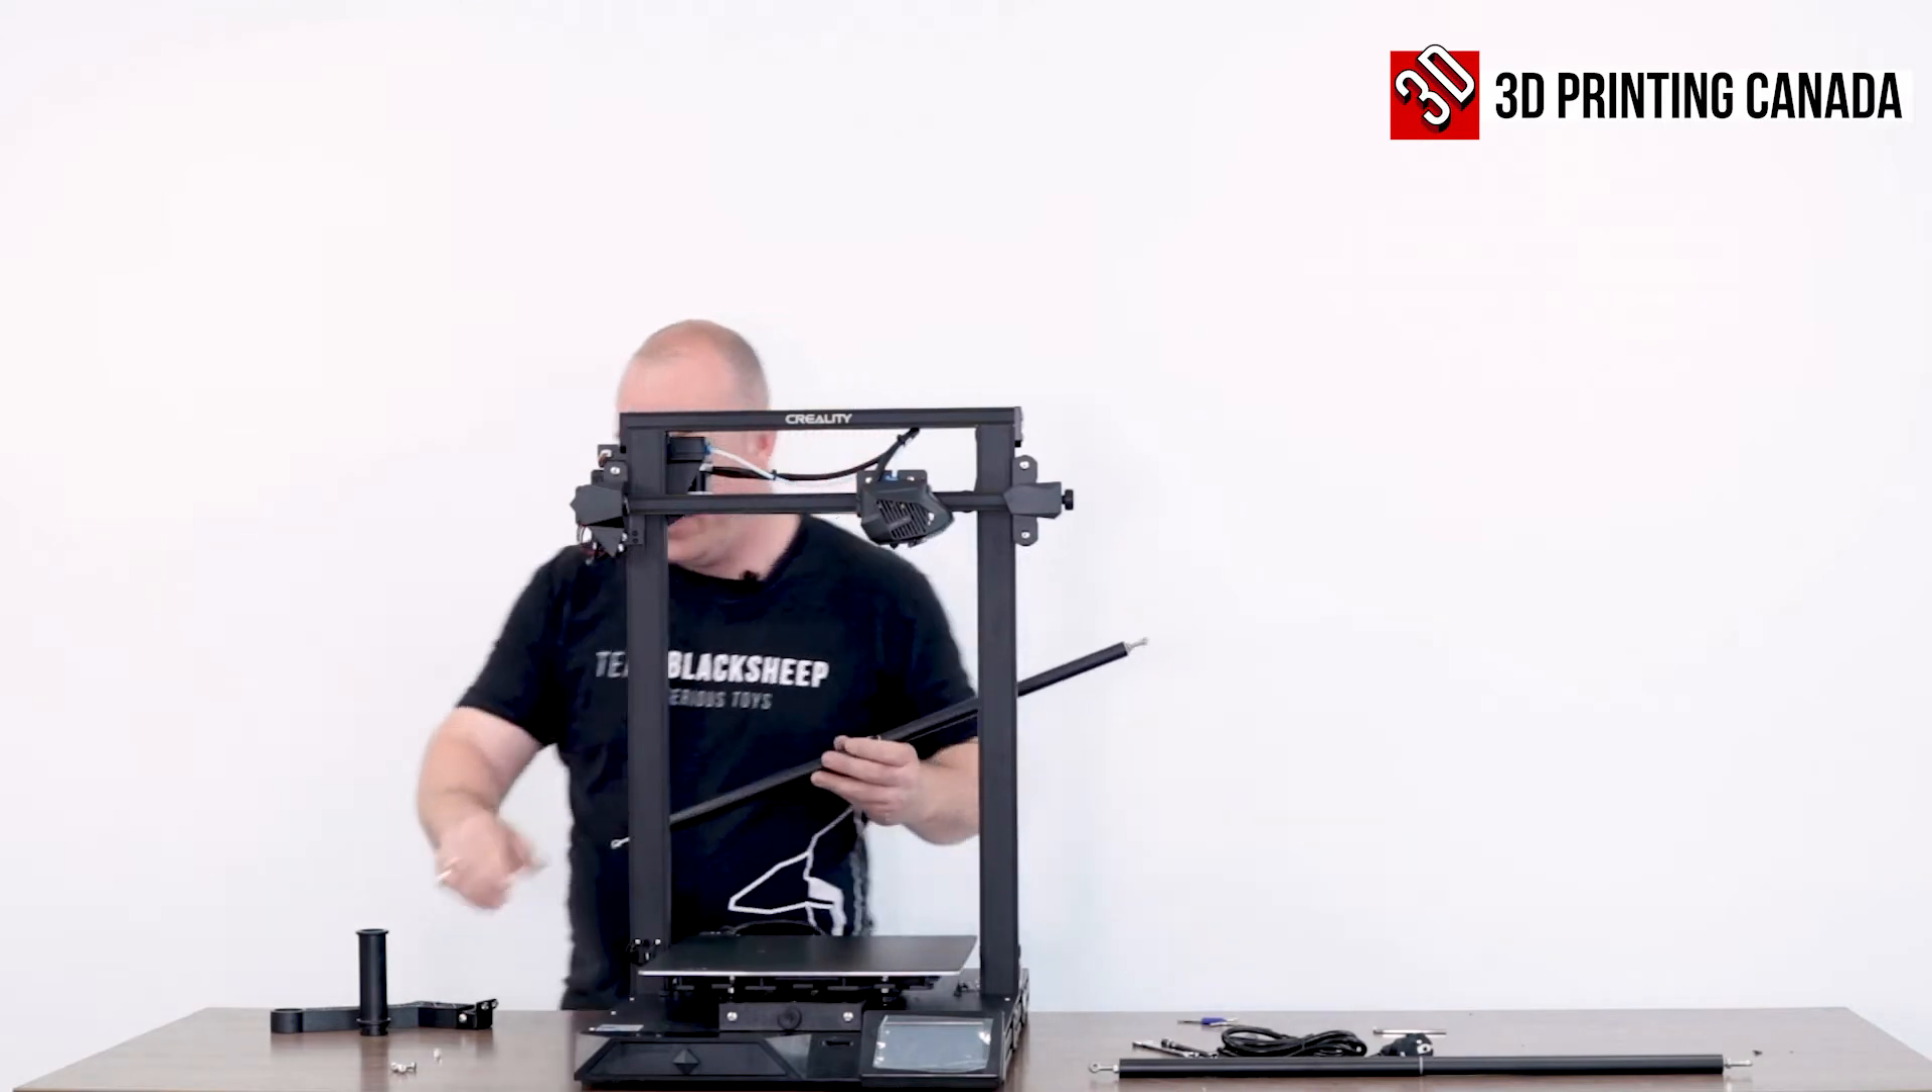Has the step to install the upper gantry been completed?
Yes.